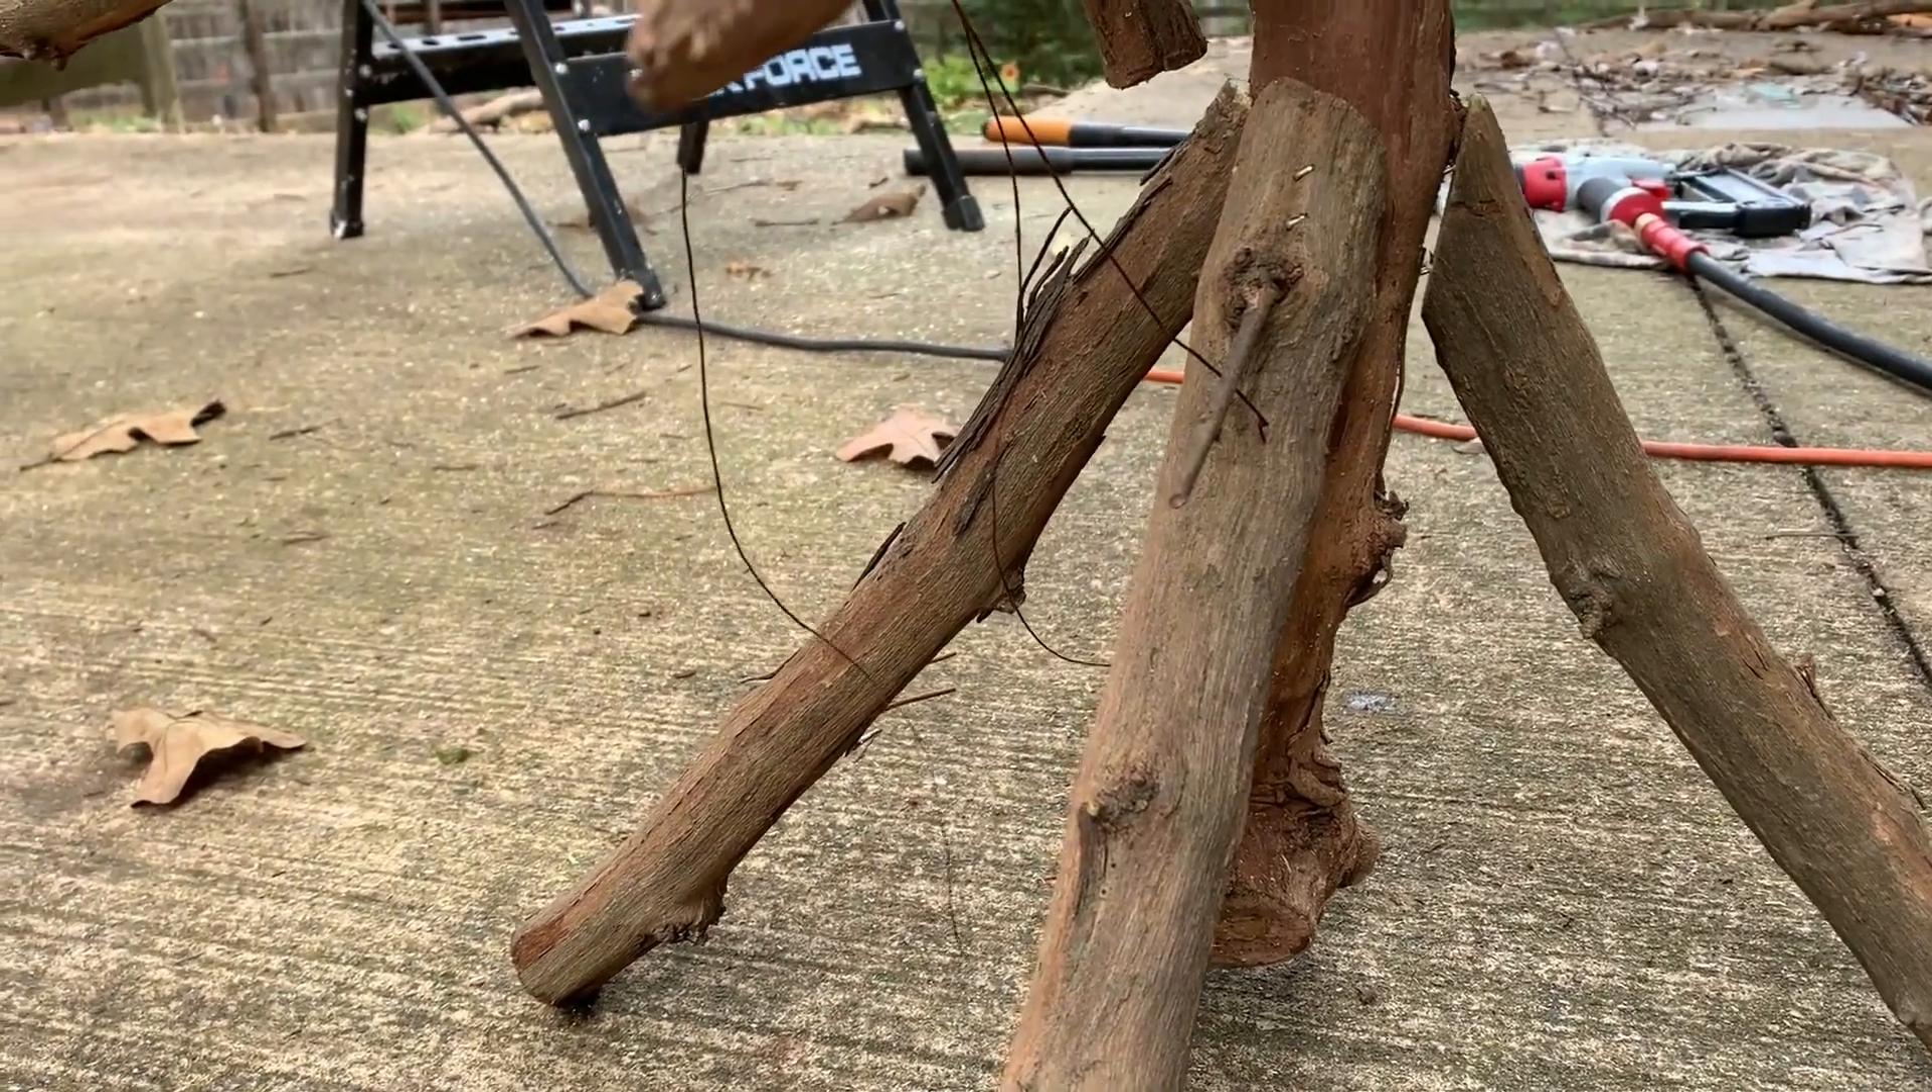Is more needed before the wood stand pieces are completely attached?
No.